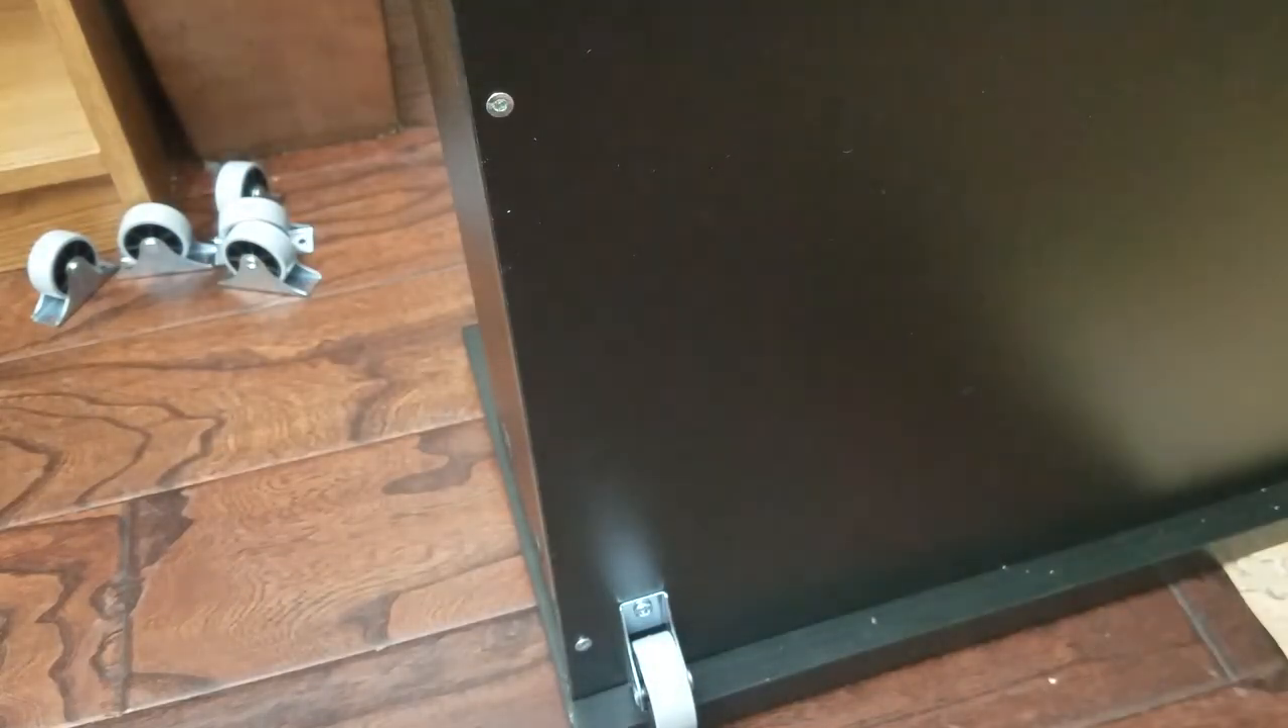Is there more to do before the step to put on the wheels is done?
Yes.